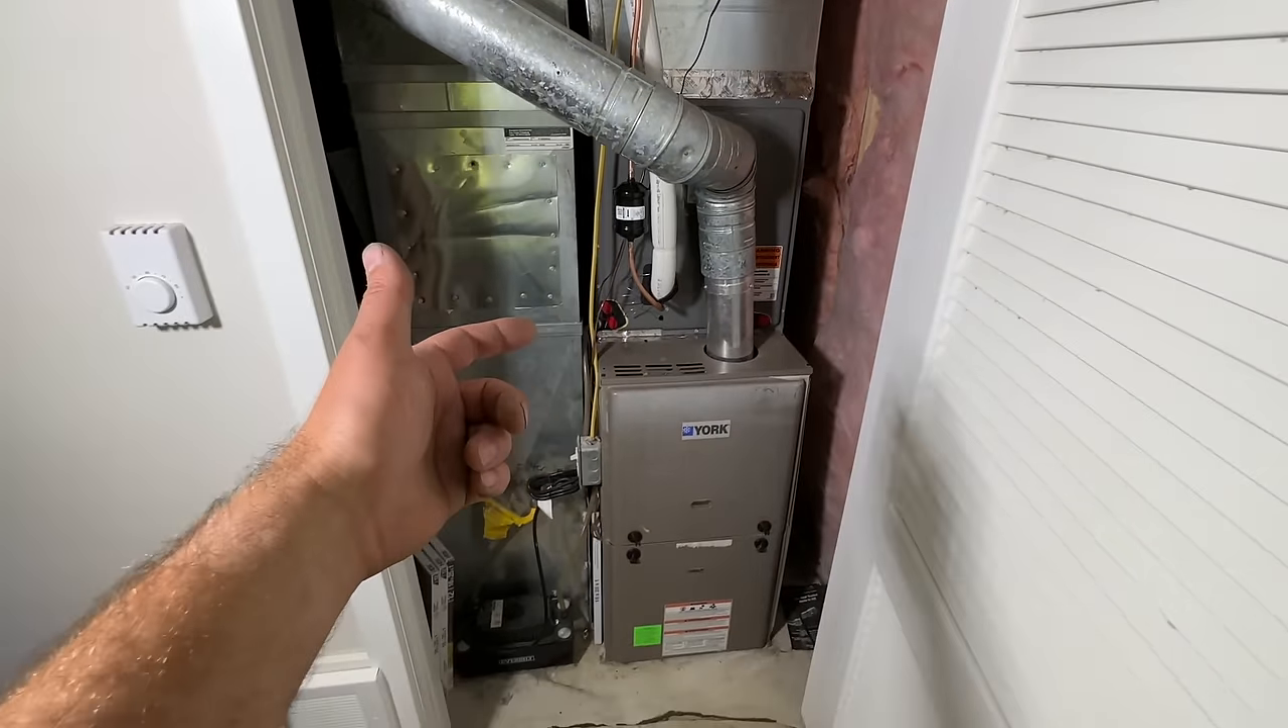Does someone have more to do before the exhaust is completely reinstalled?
No.